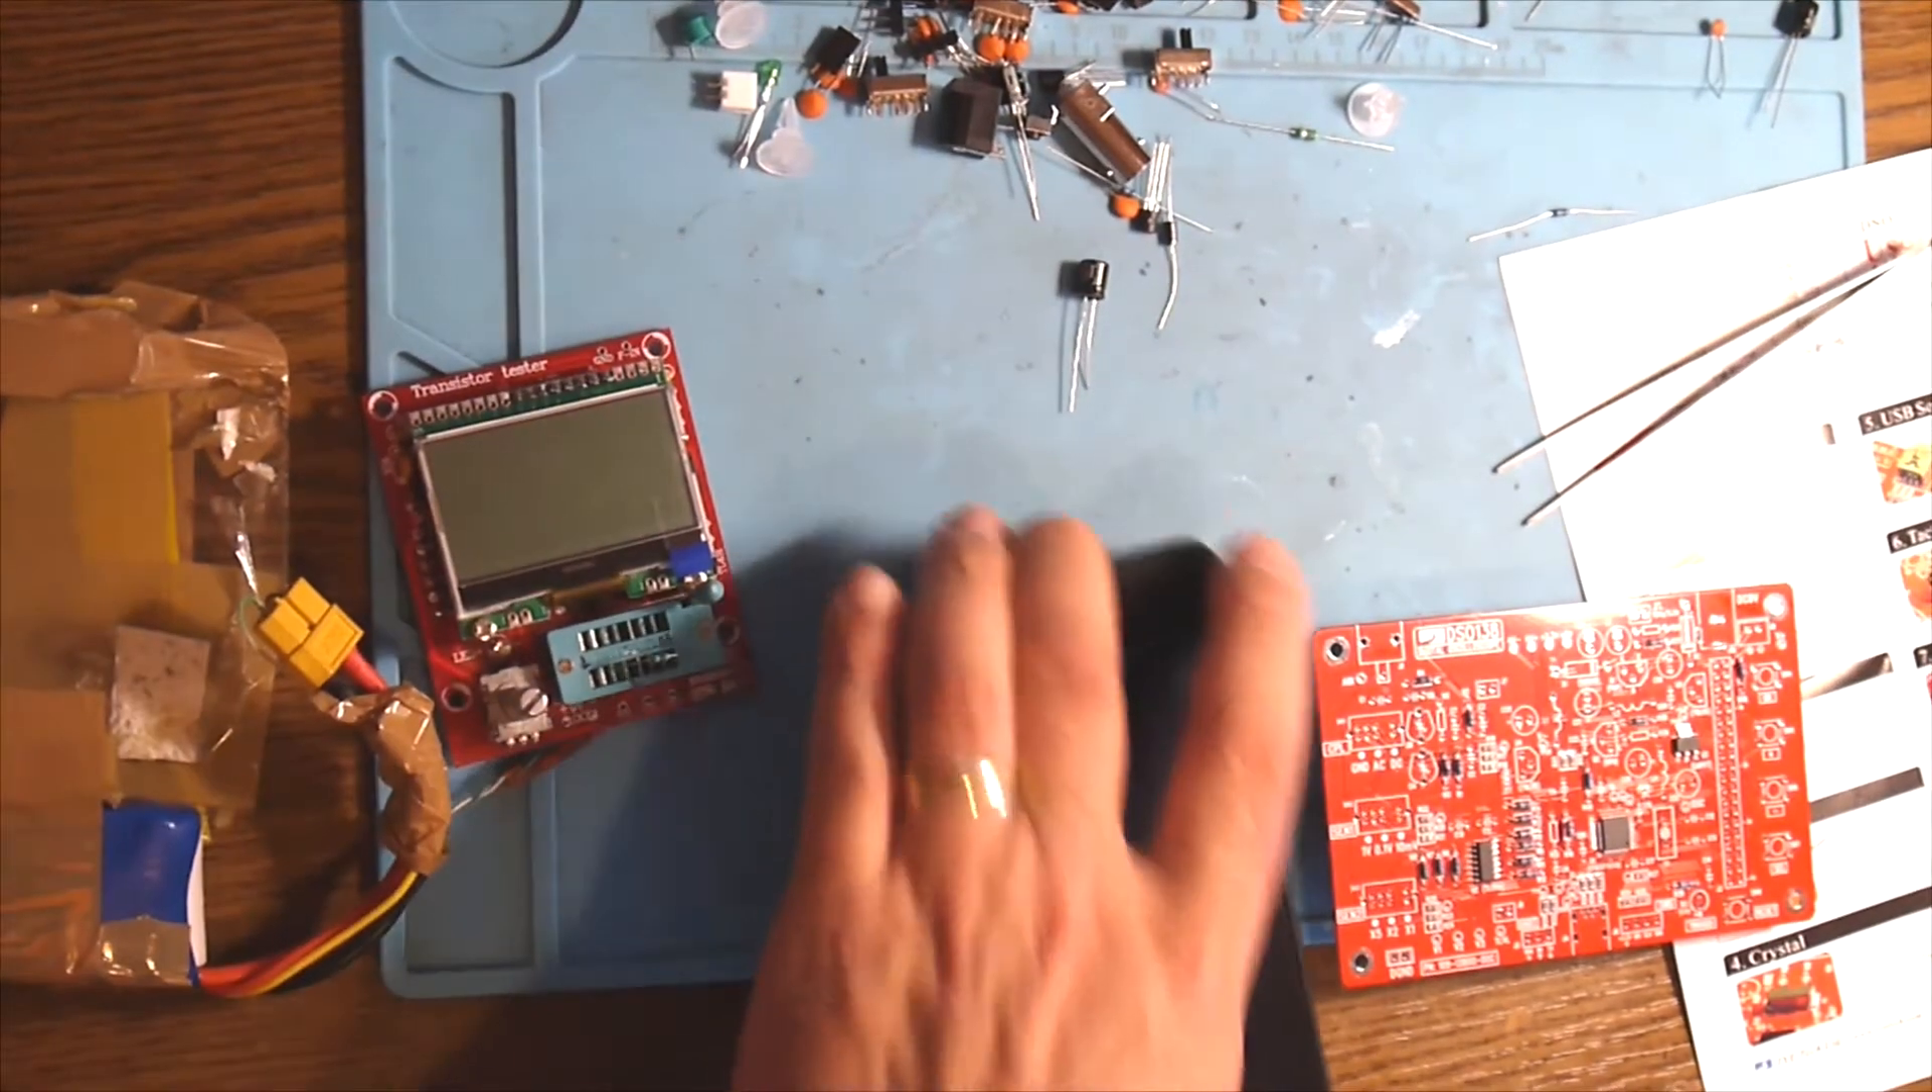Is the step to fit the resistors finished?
No.